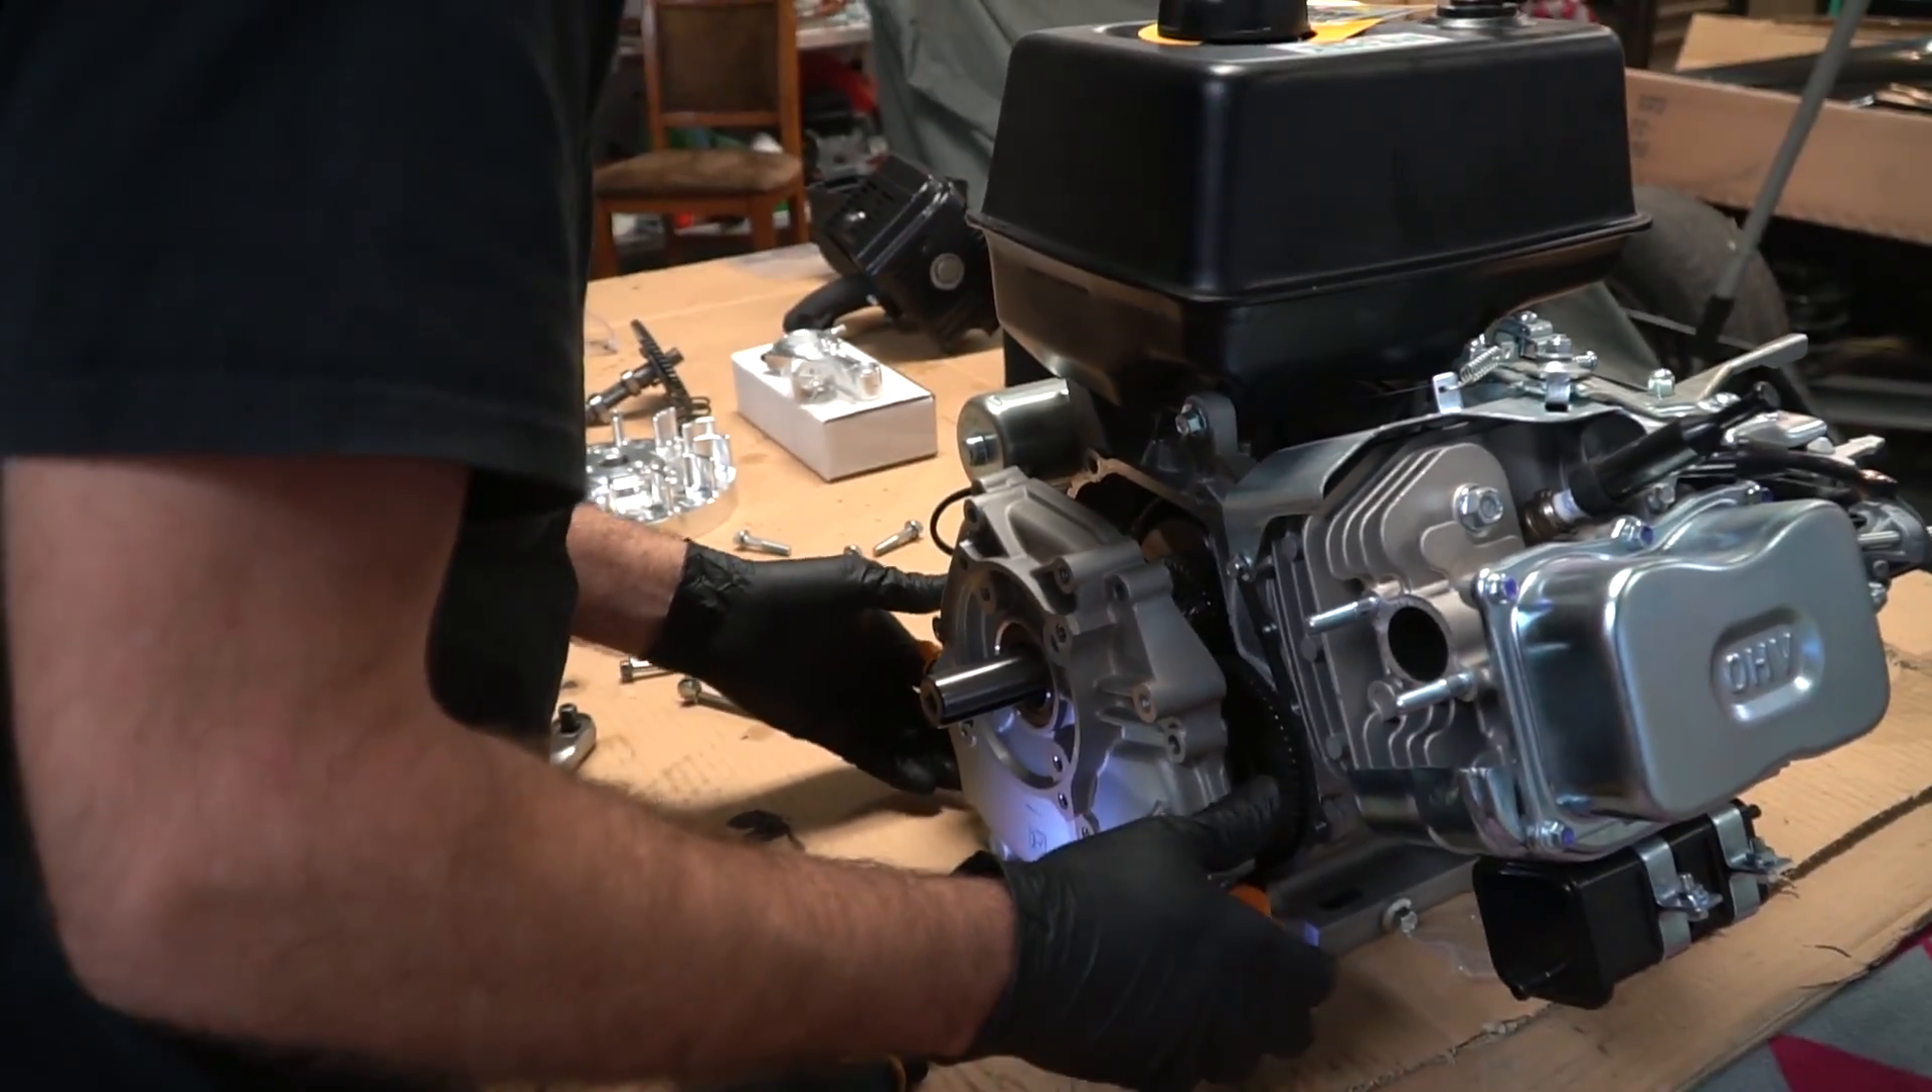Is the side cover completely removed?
No.